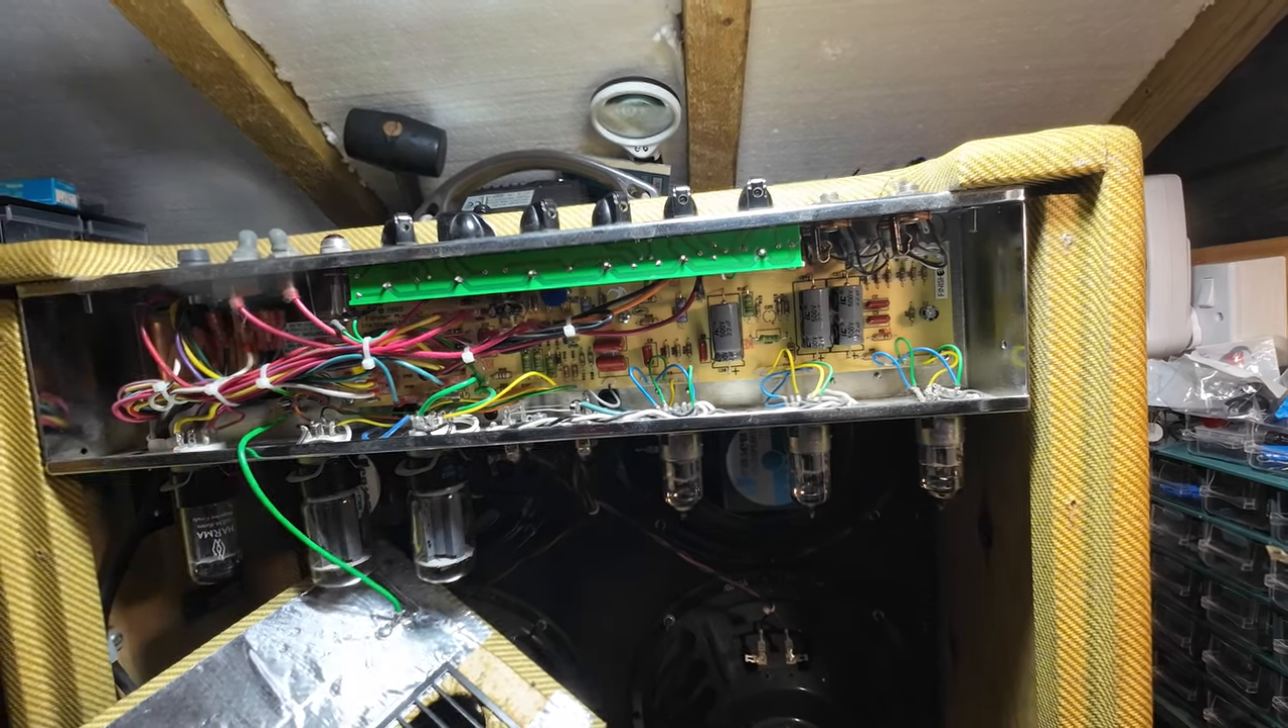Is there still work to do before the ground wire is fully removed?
Yes.